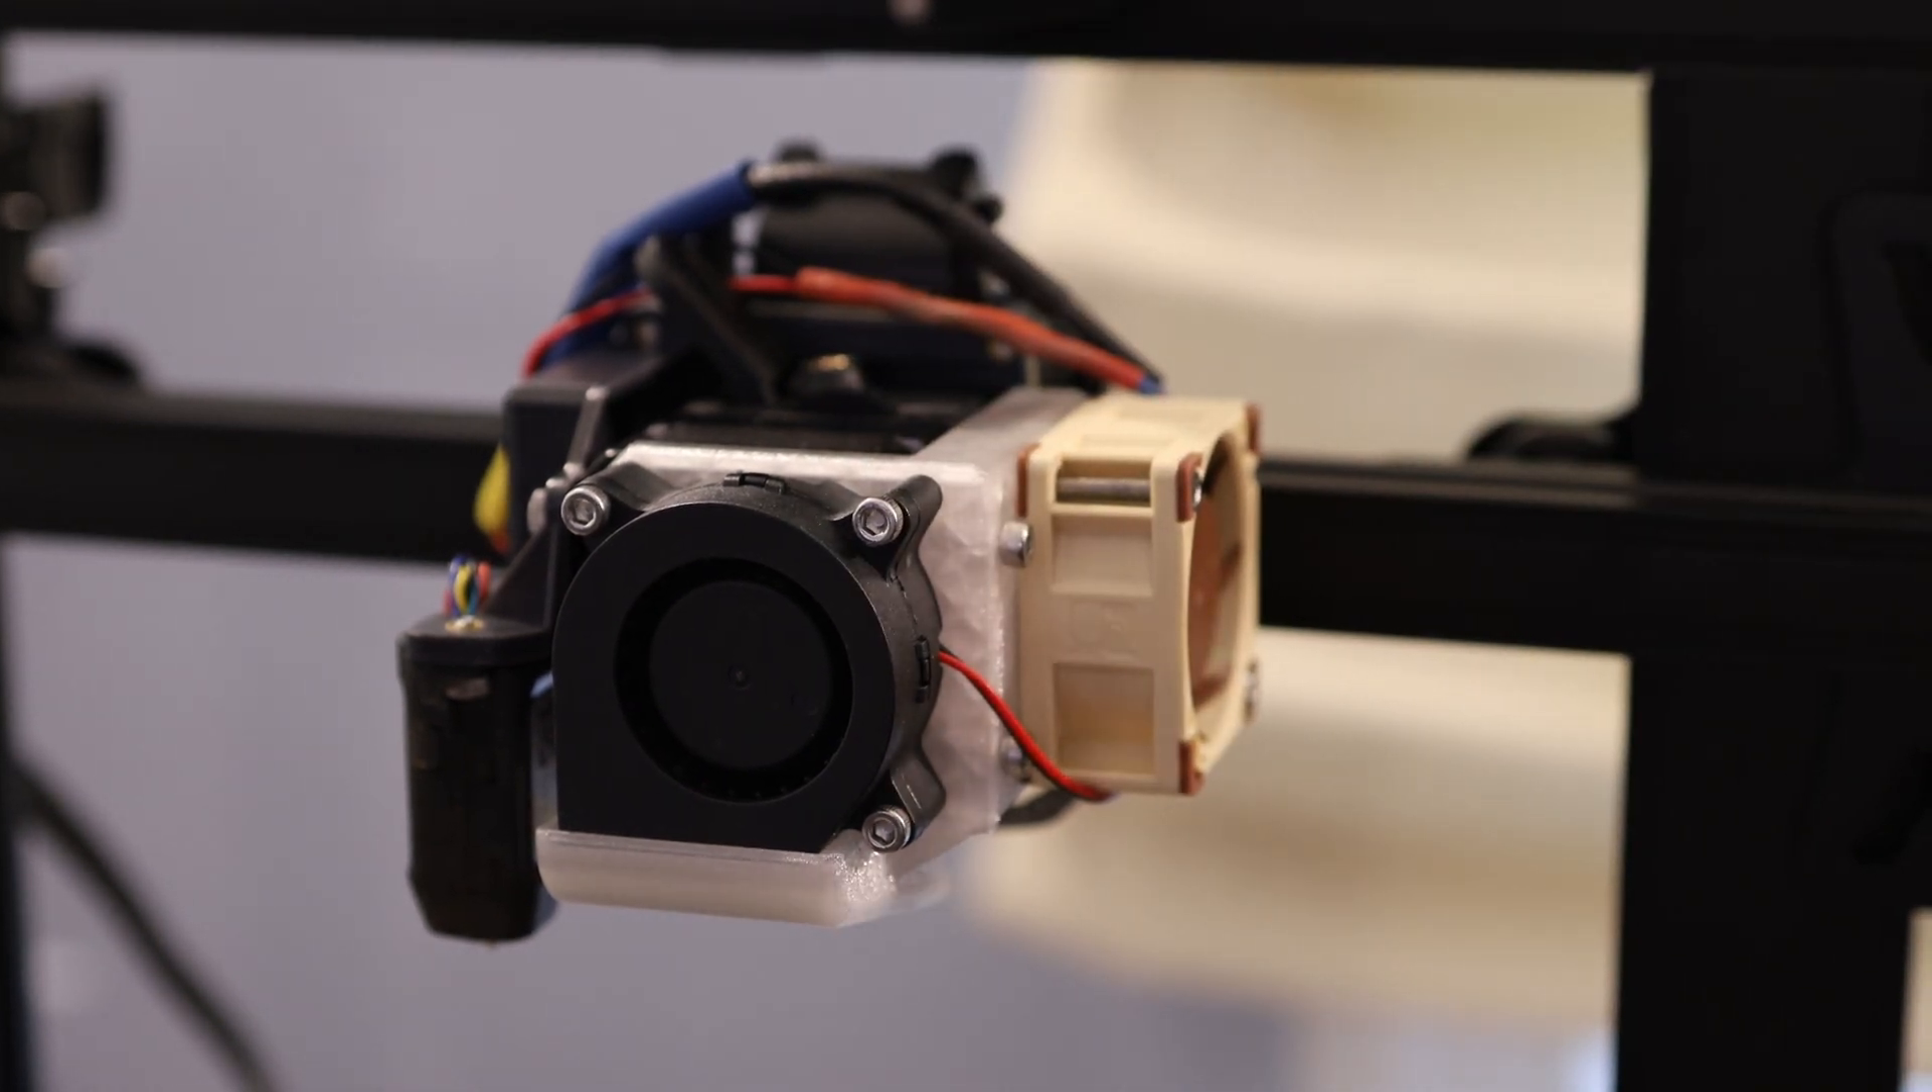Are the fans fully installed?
Yes.